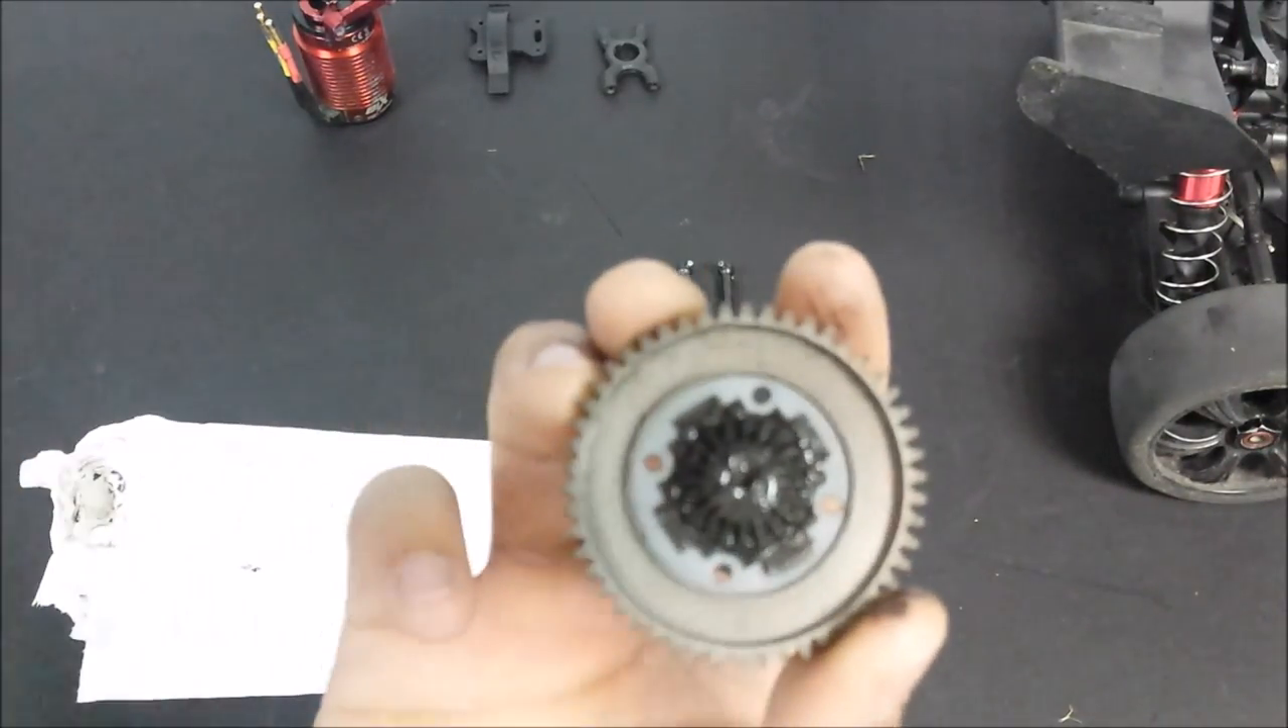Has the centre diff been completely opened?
Yes.